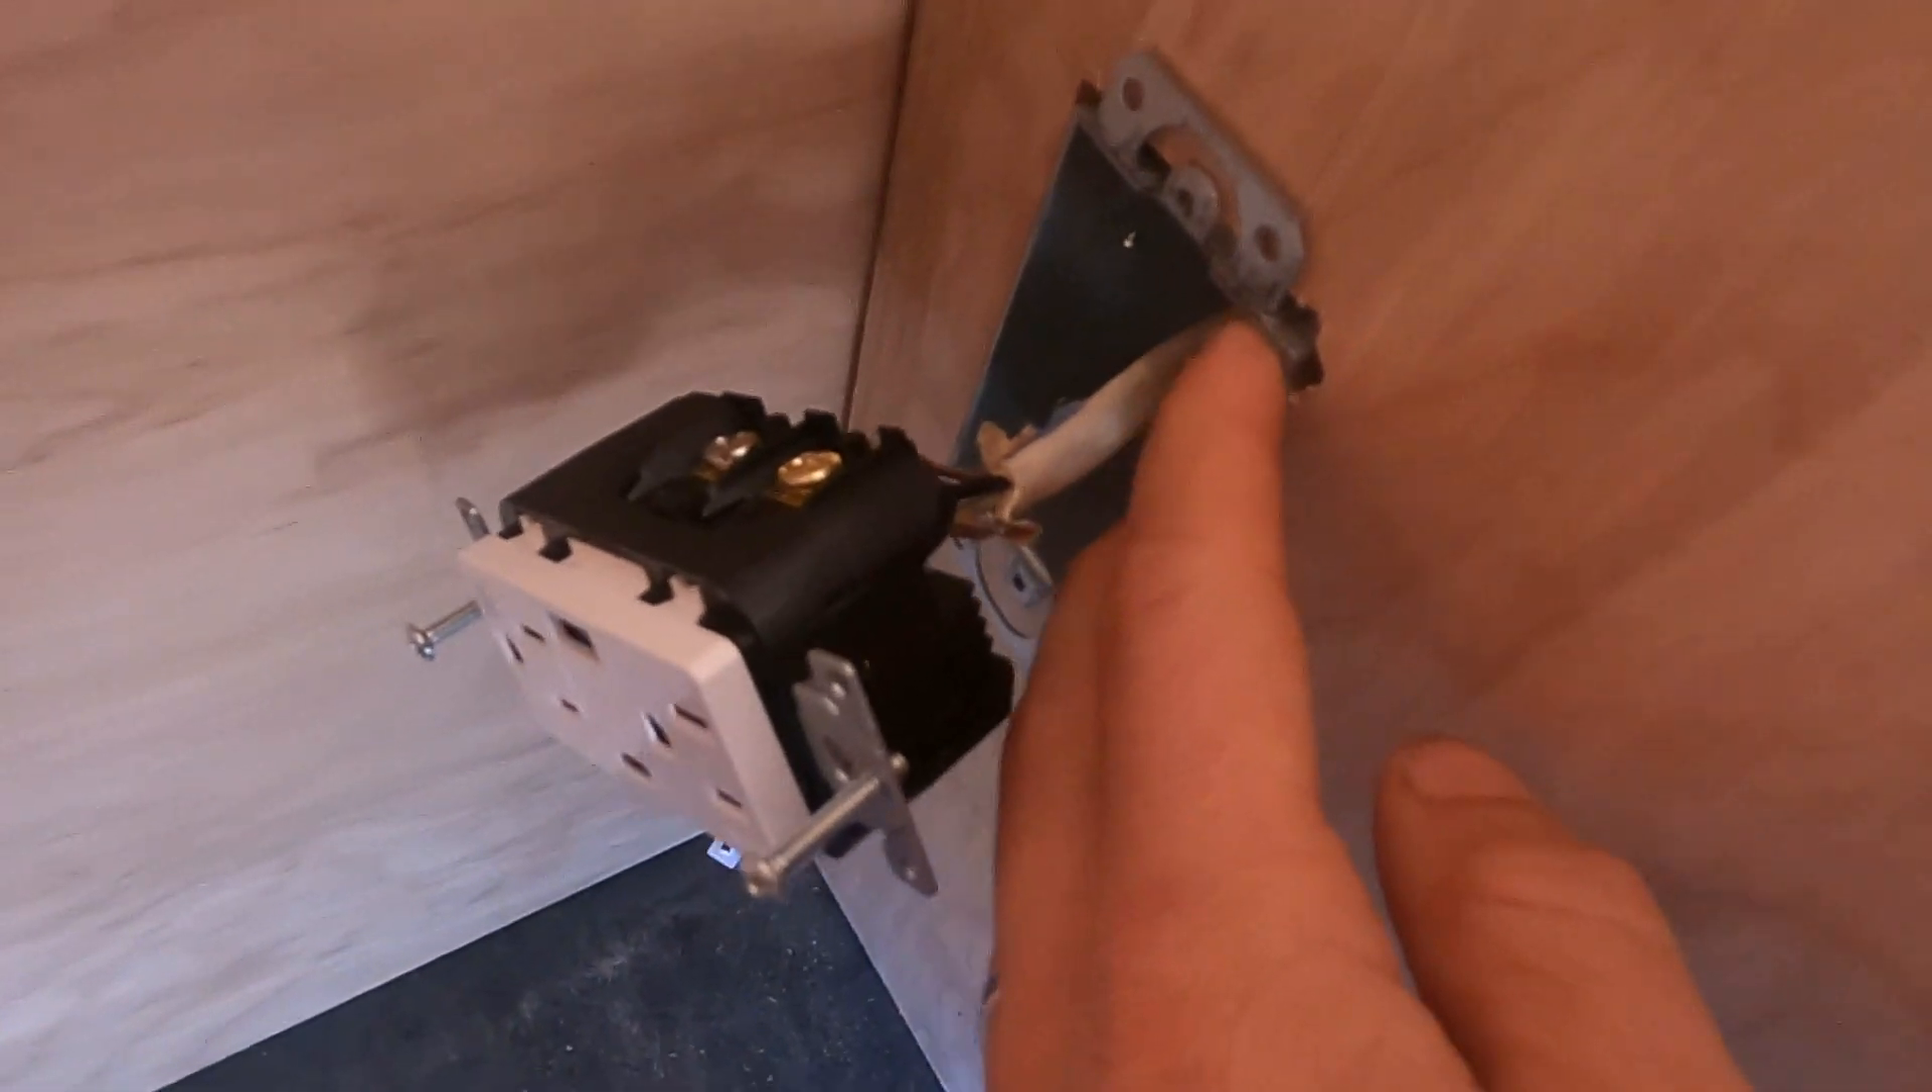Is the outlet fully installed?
No.